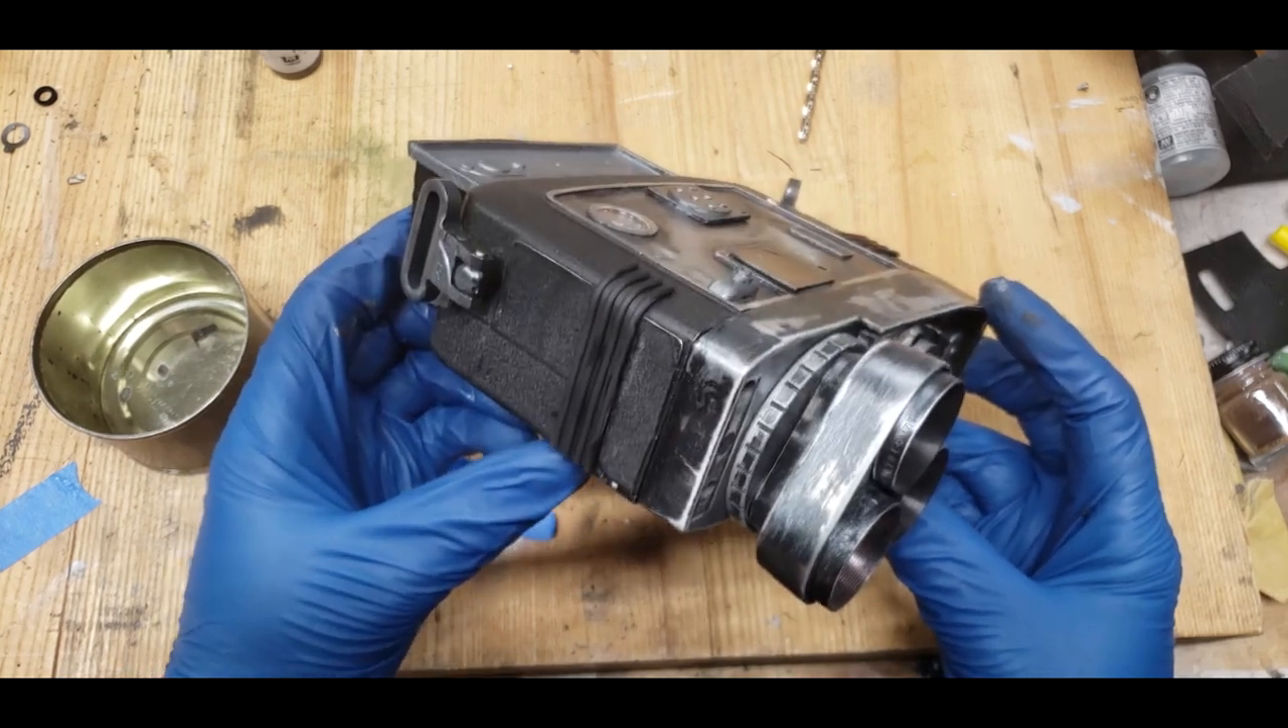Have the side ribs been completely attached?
Yes.